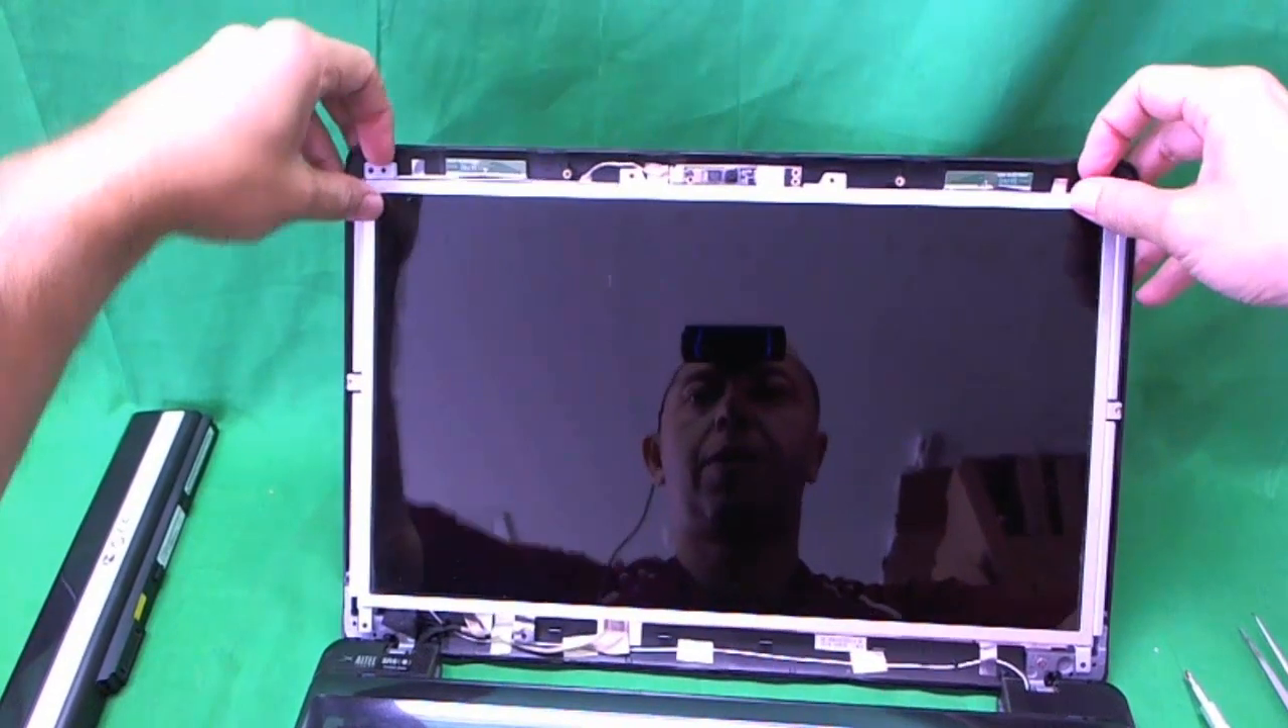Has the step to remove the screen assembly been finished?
No.